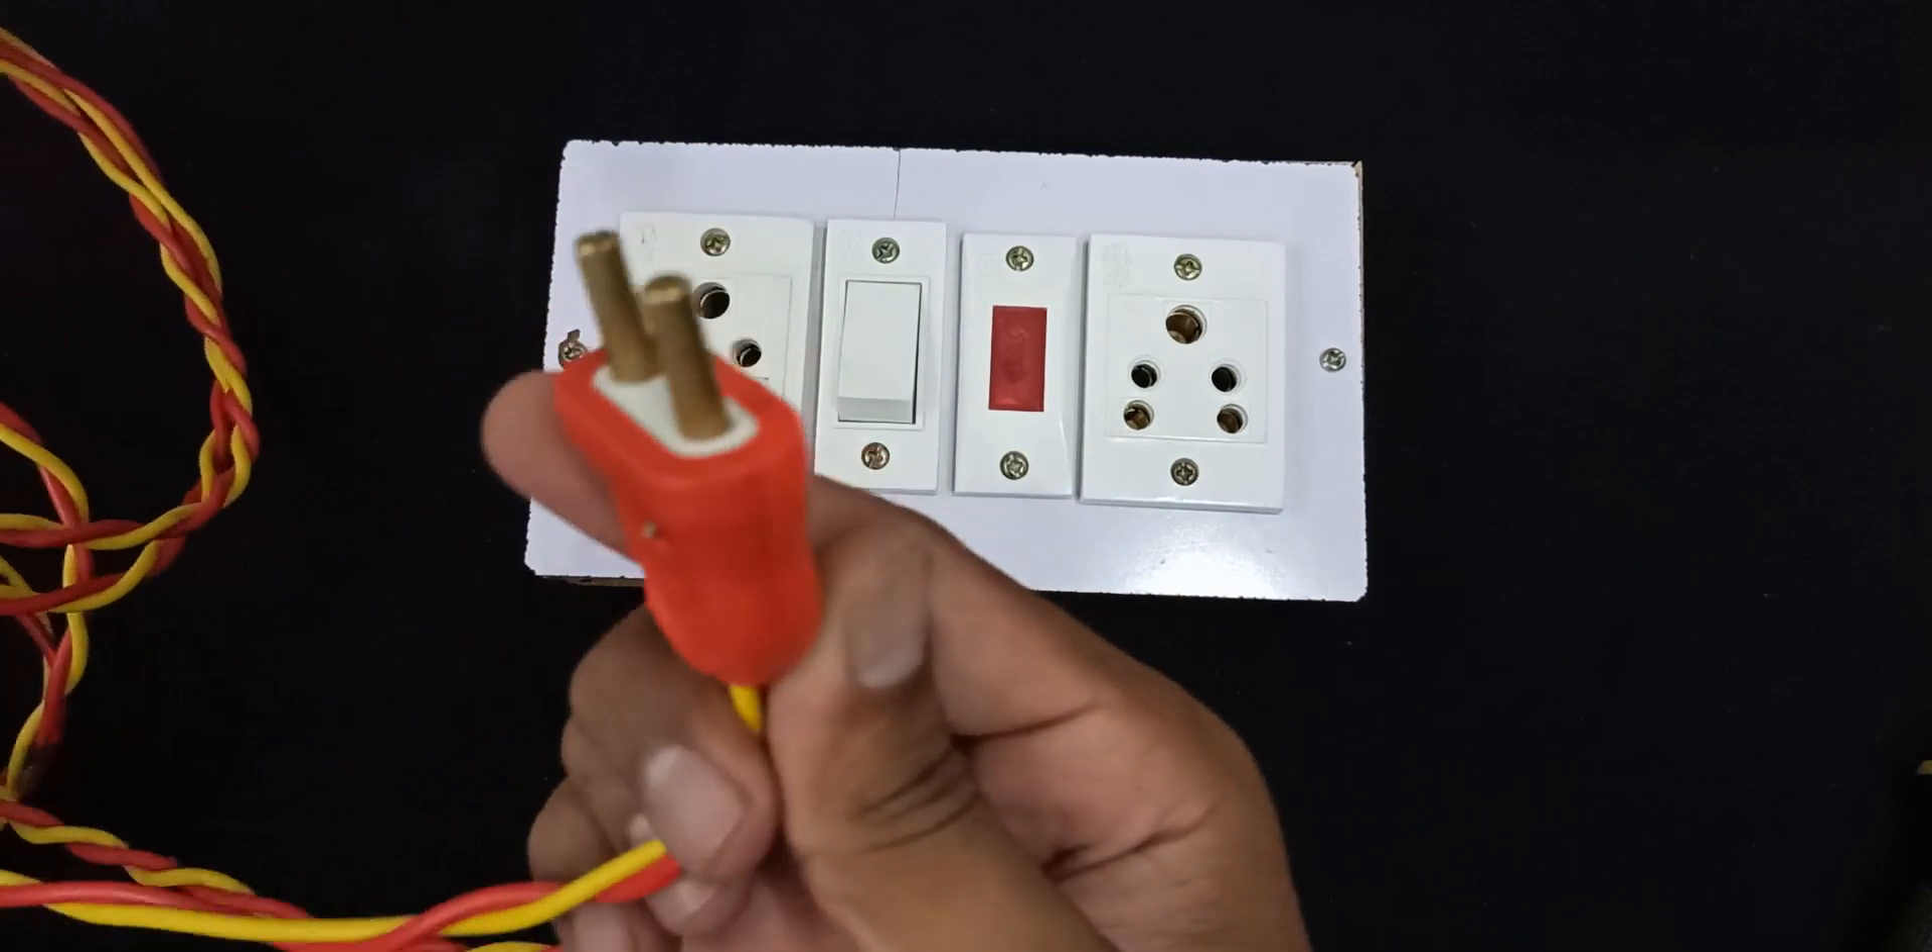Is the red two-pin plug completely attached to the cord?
Yes.